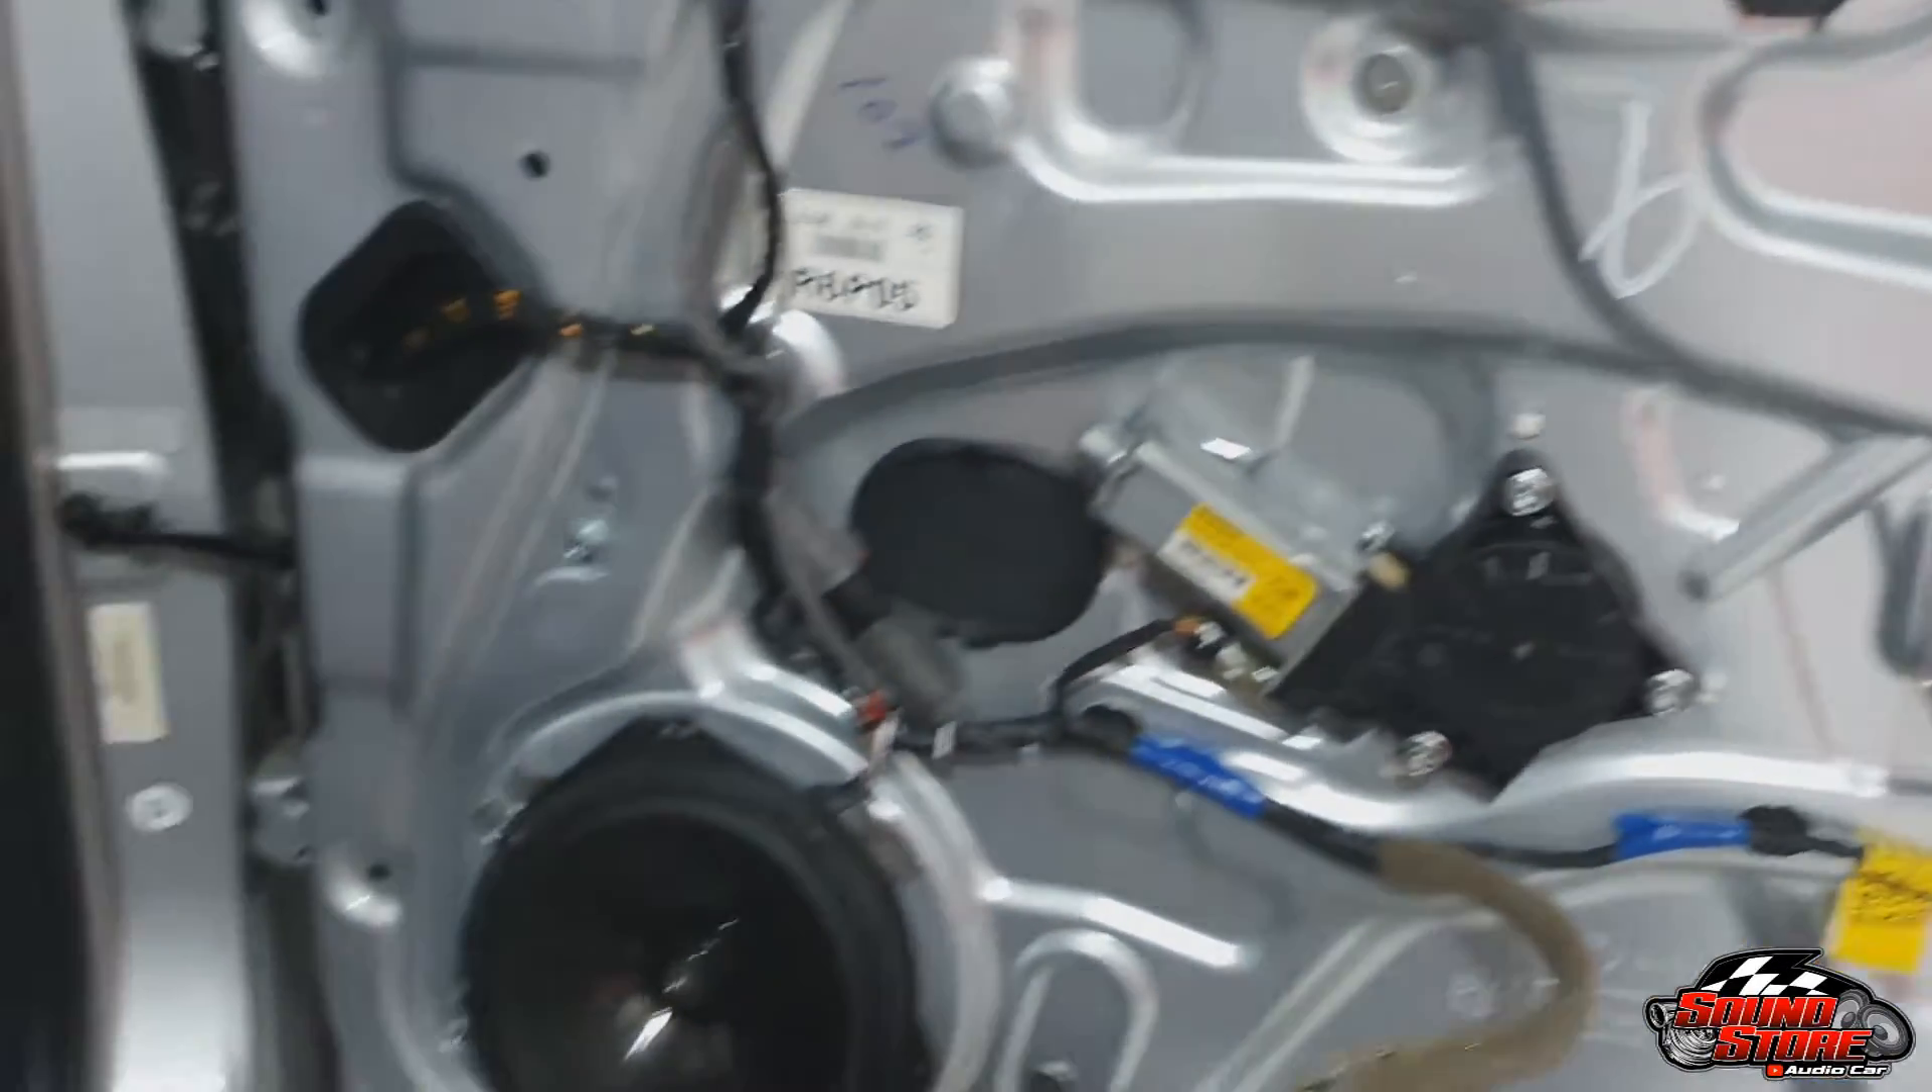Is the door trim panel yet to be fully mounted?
Yes.